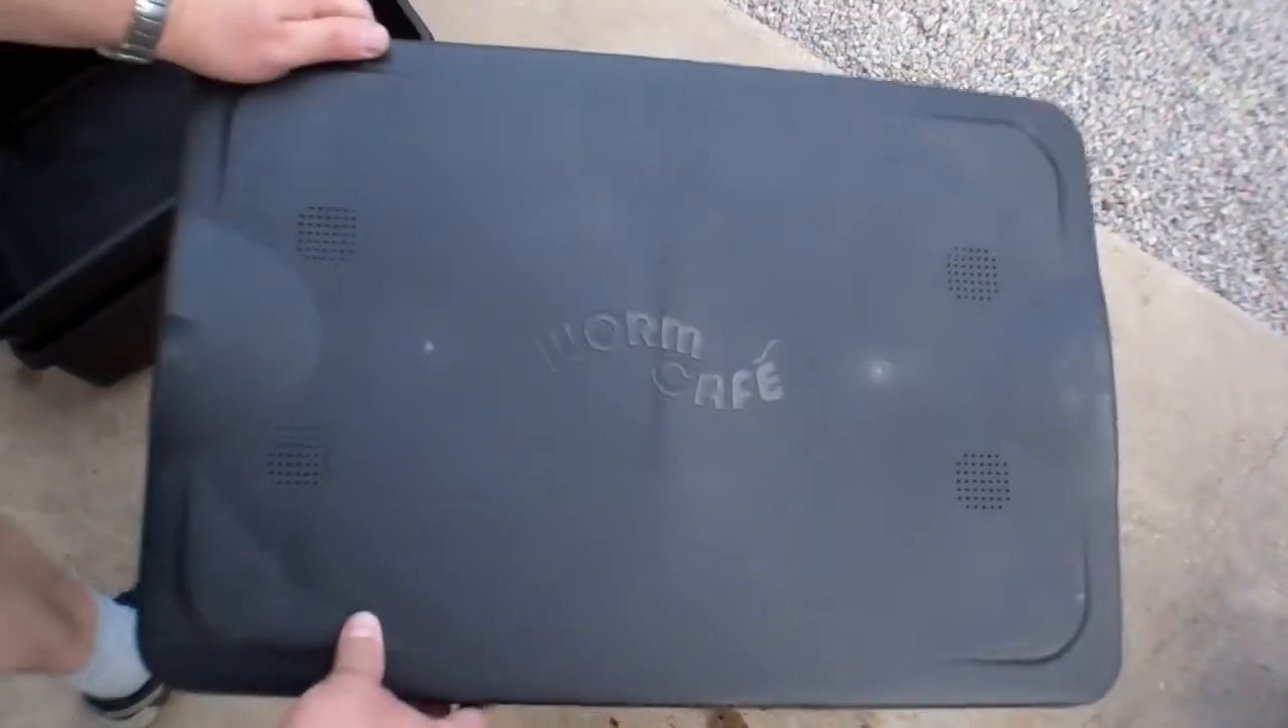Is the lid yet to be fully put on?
Yes.